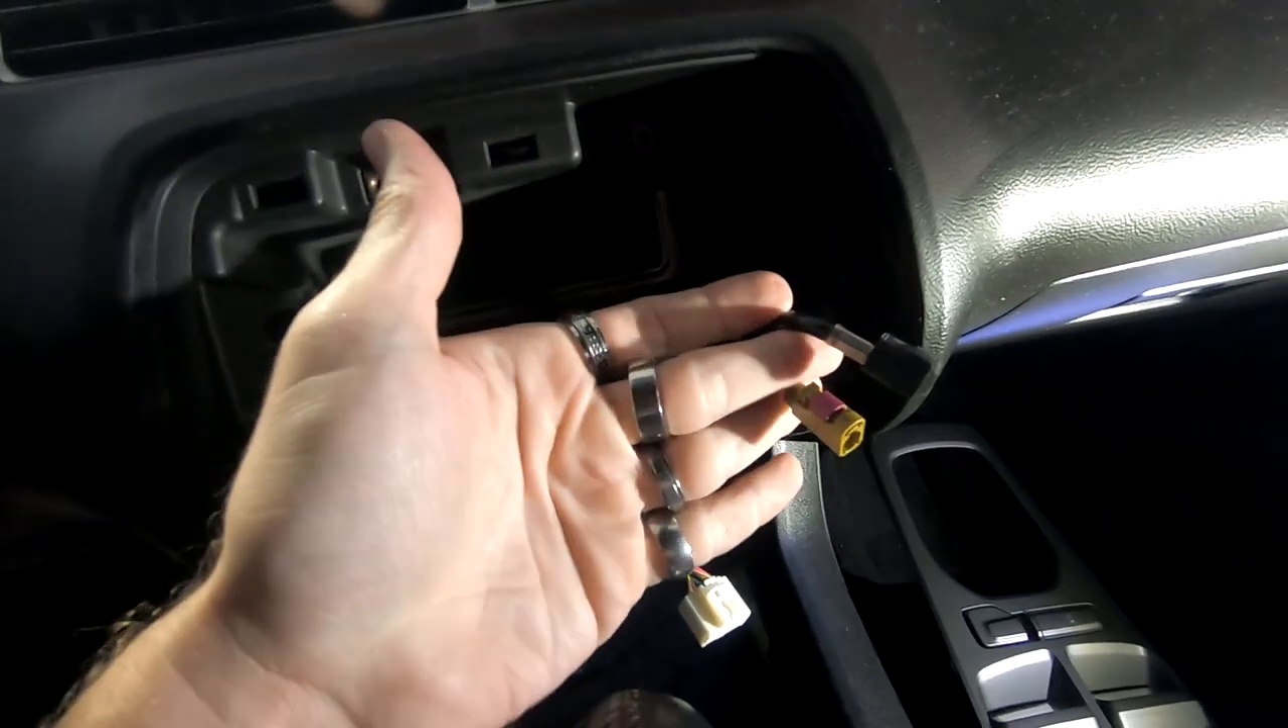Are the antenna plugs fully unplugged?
Yes.